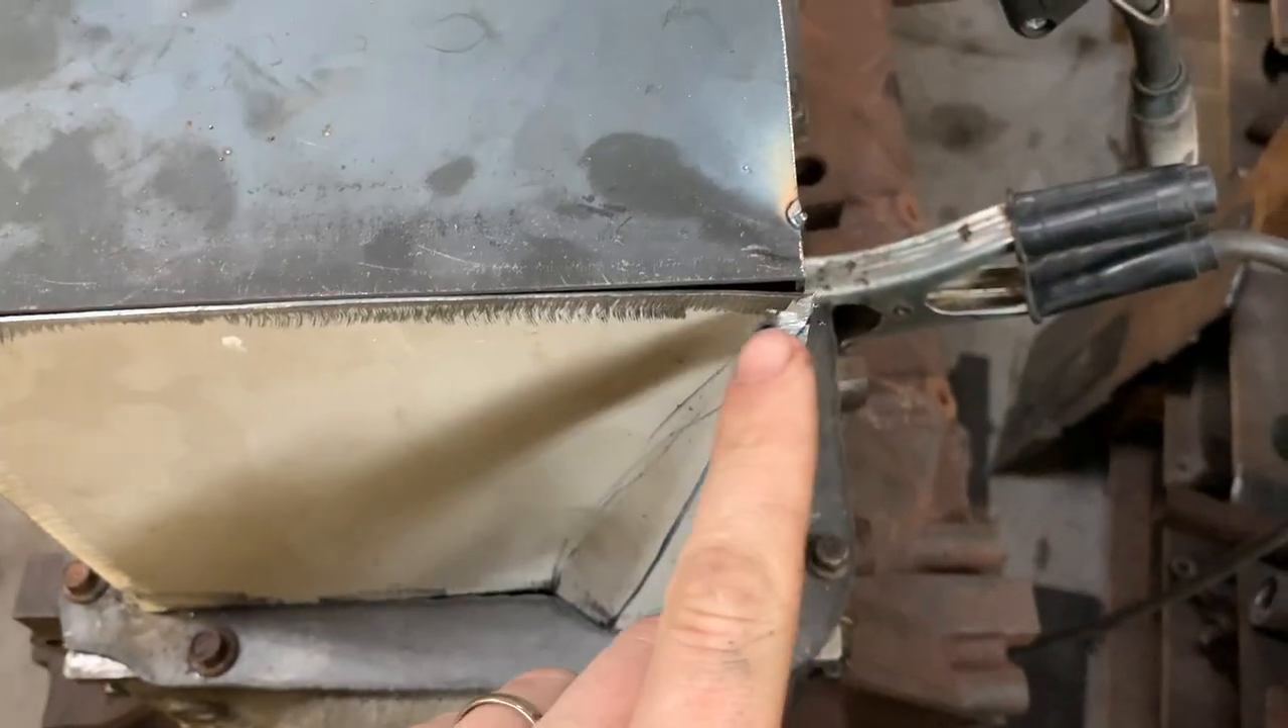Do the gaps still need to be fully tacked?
Yes.